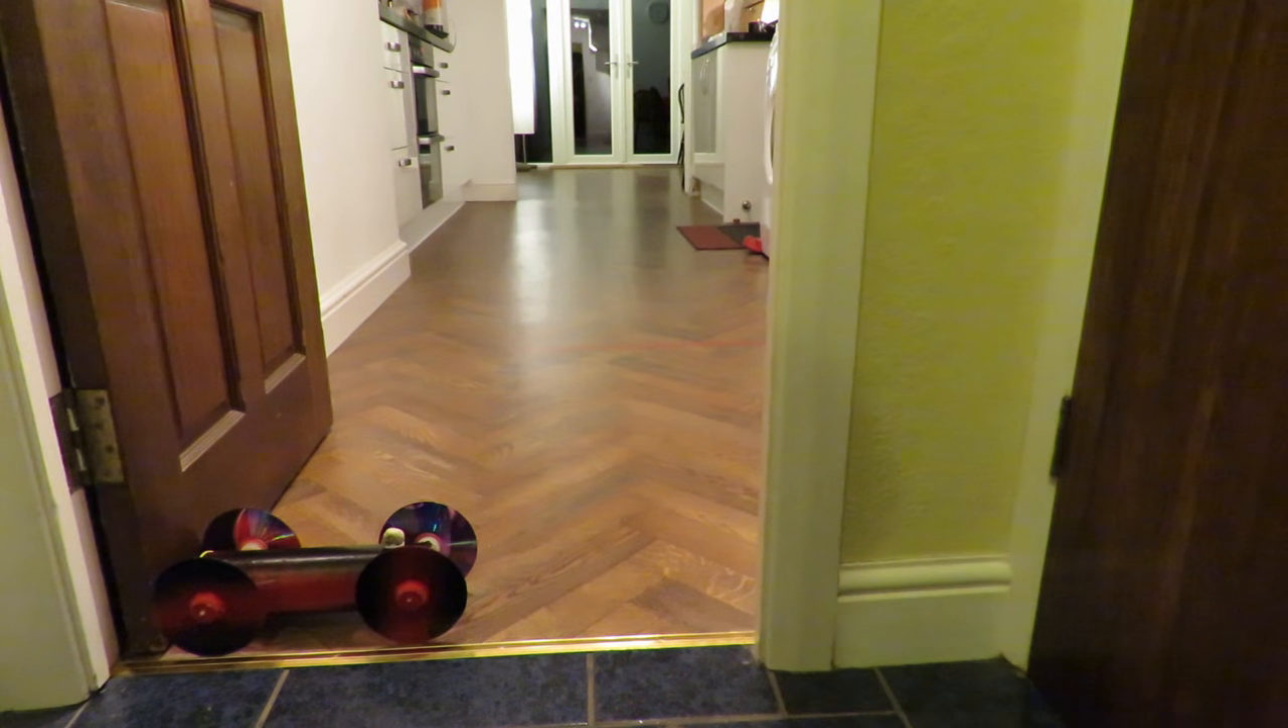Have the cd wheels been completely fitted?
Yes.